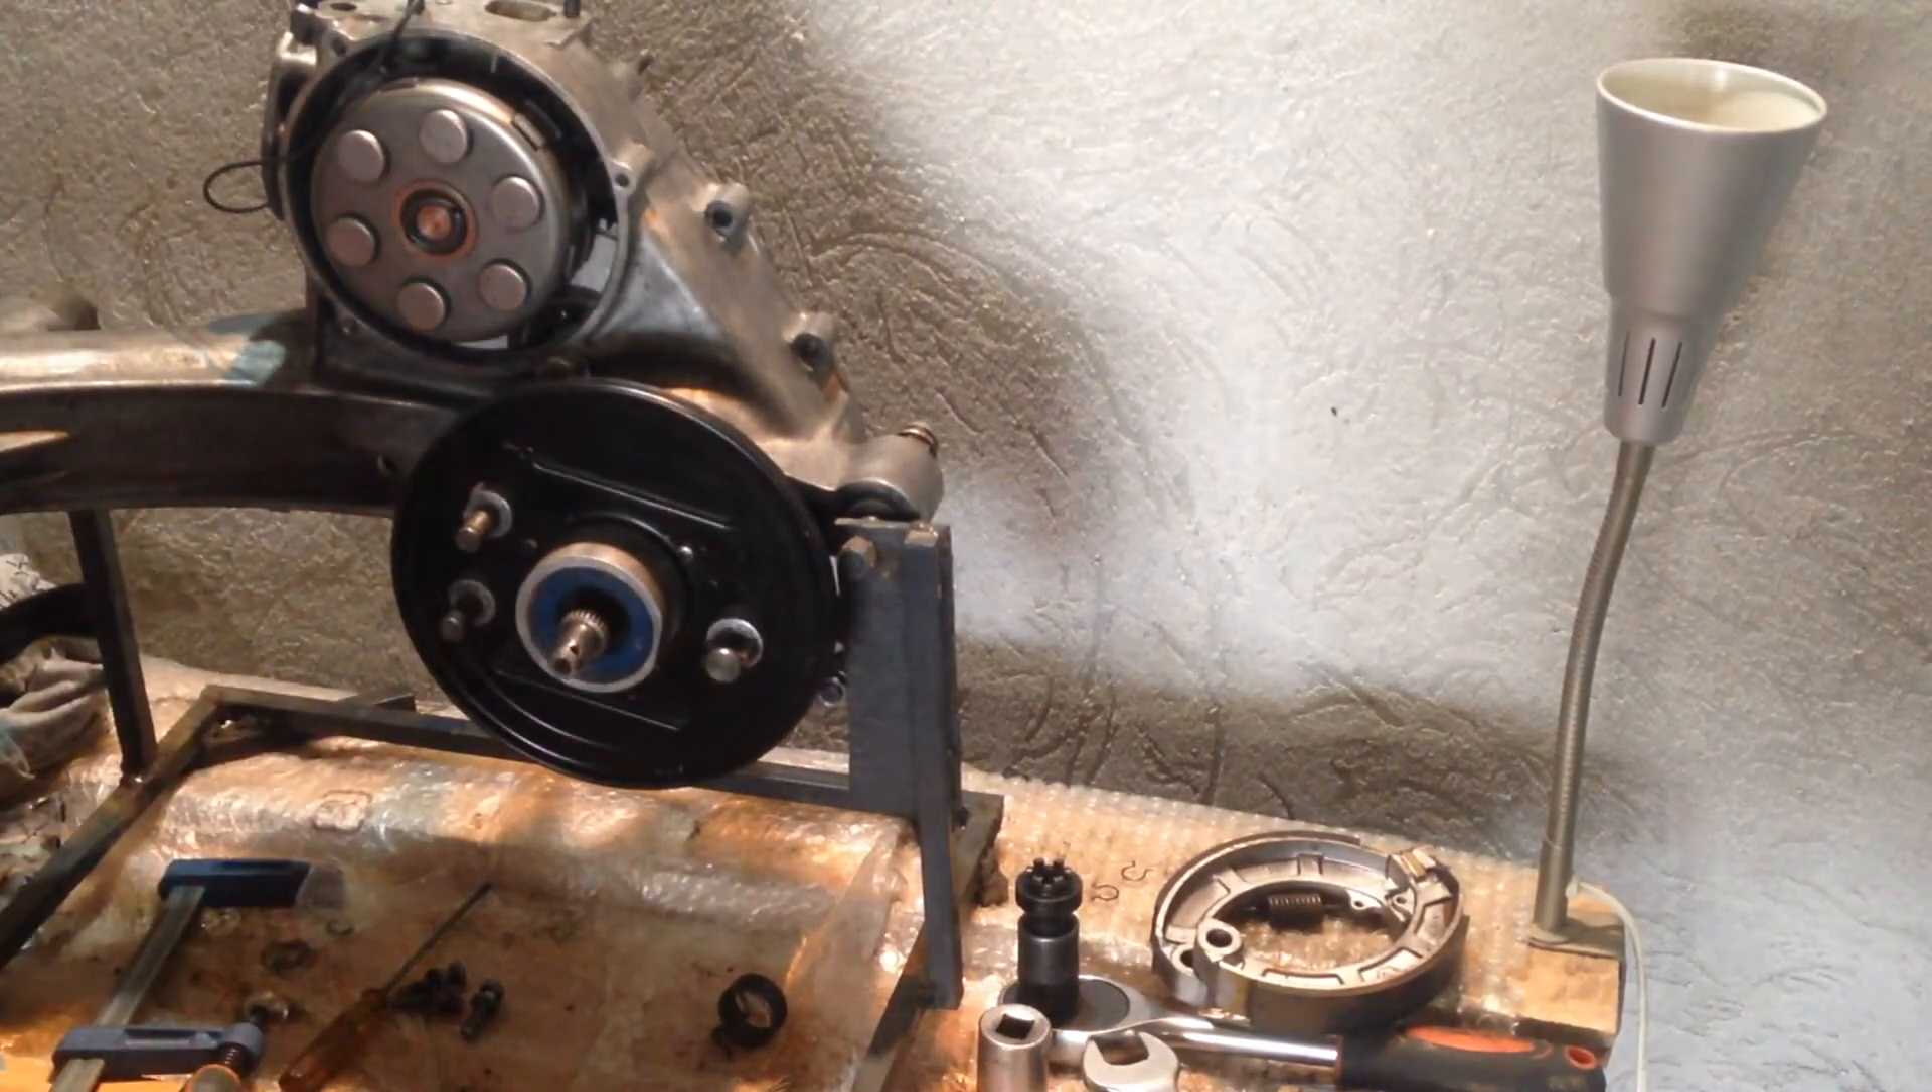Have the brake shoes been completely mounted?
No.